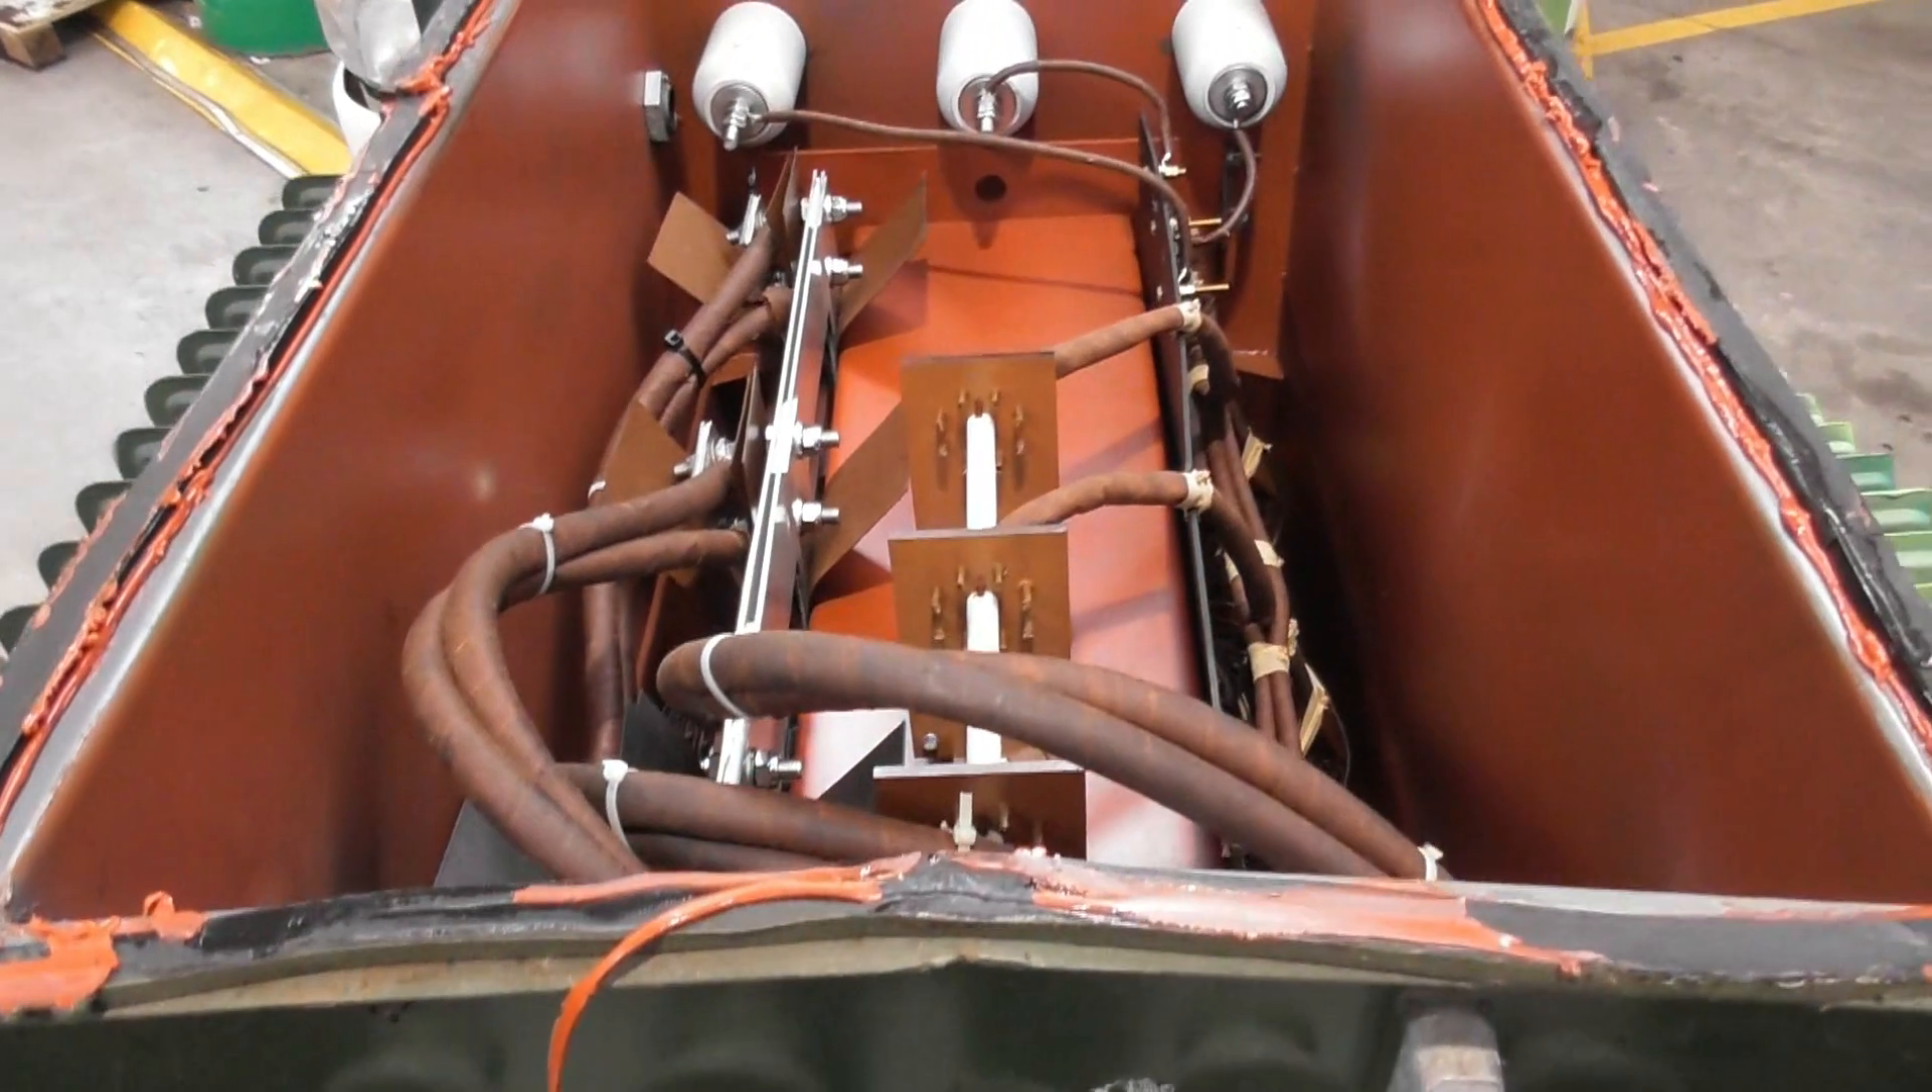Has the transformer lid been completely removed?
Yes.